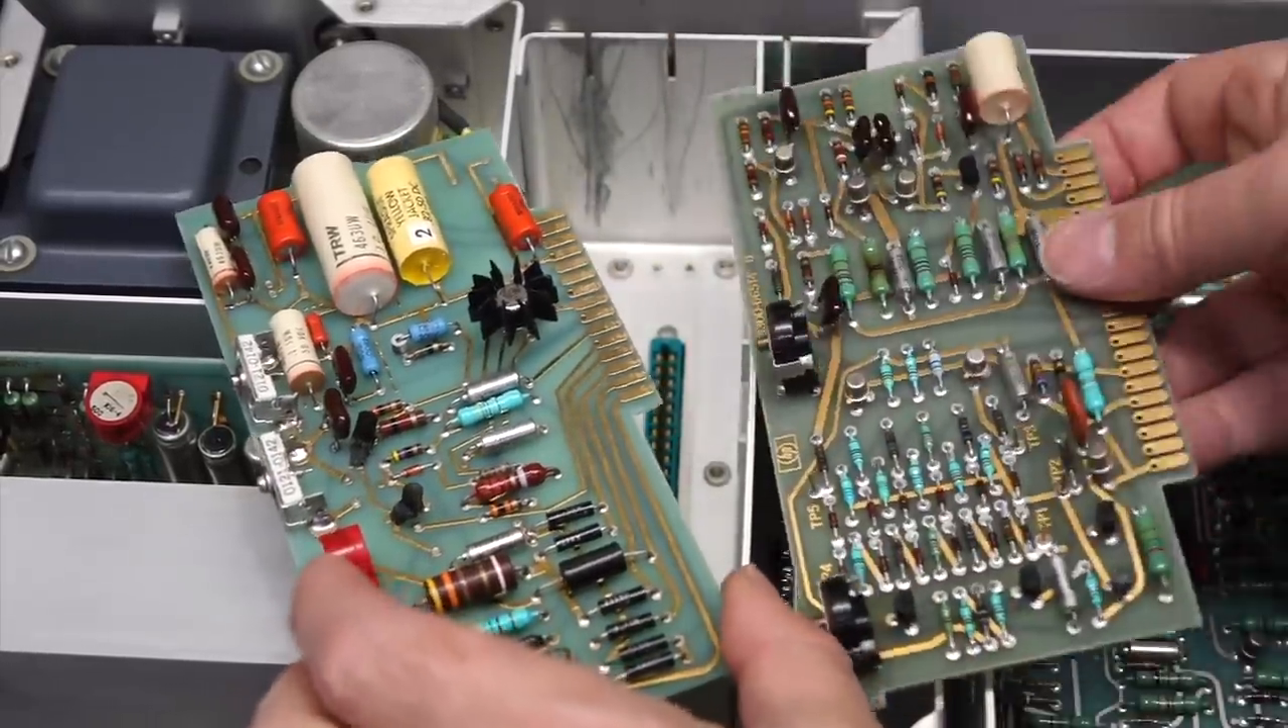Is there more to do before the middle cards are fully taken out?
No.